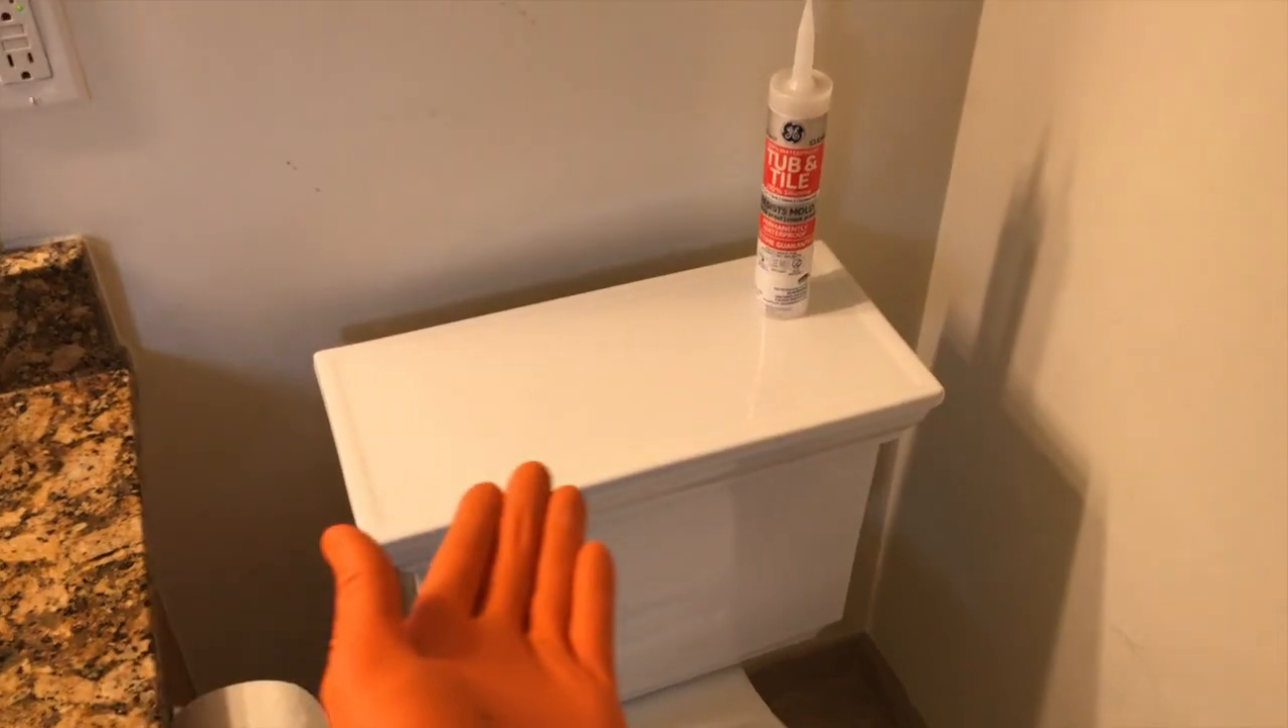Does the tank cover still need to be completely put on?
No.